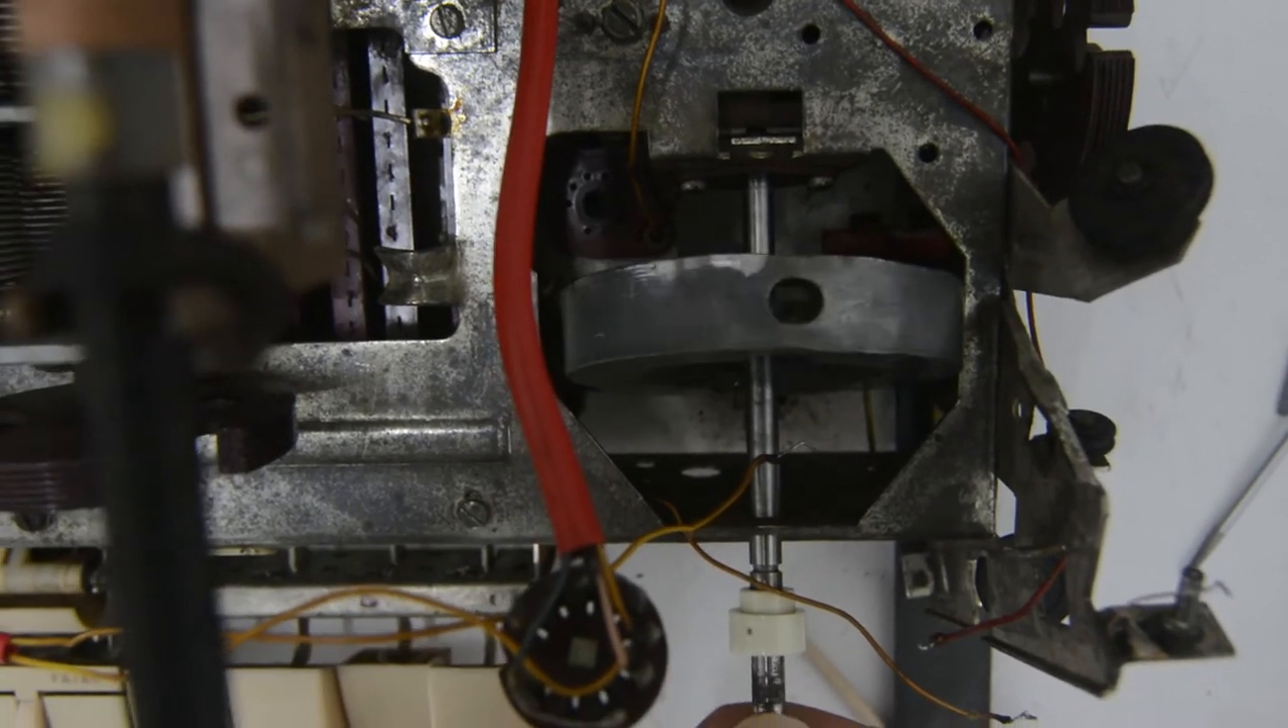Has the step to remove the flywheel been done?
No.